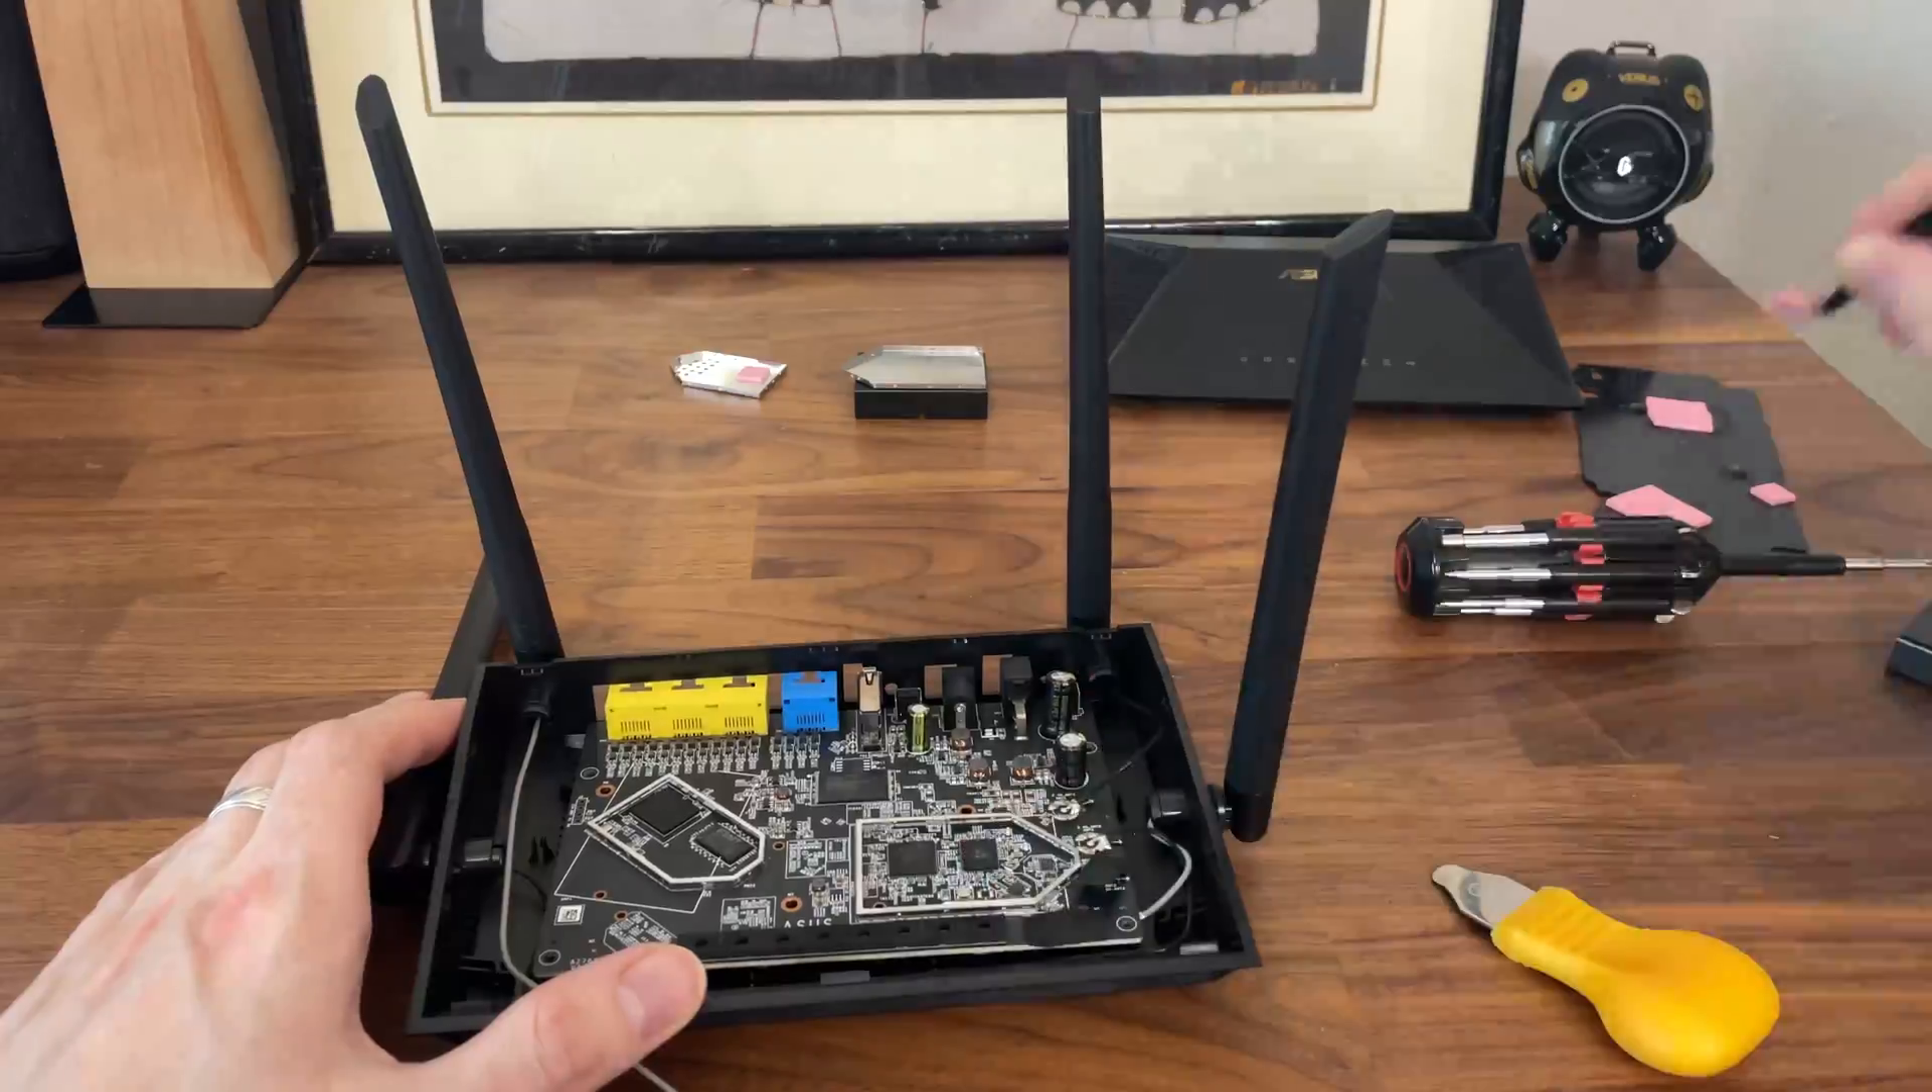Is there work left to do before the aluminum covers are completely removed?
No.